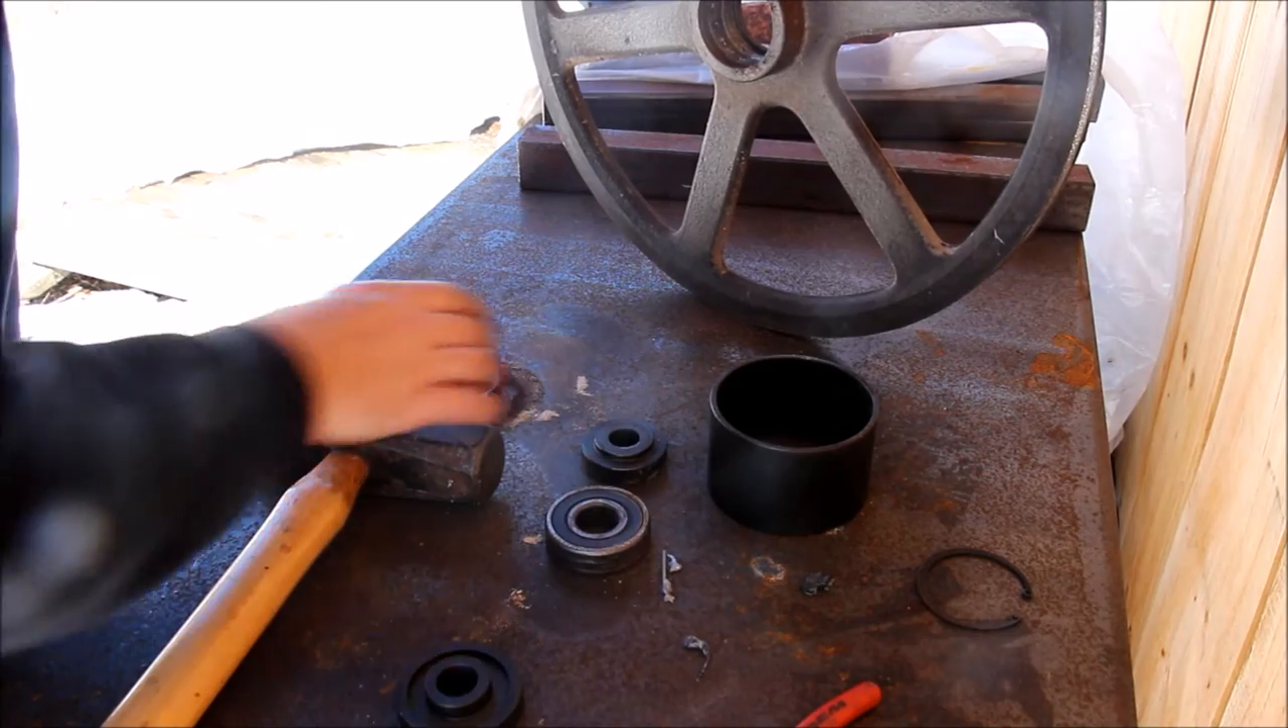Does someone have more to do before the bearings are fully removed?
No.